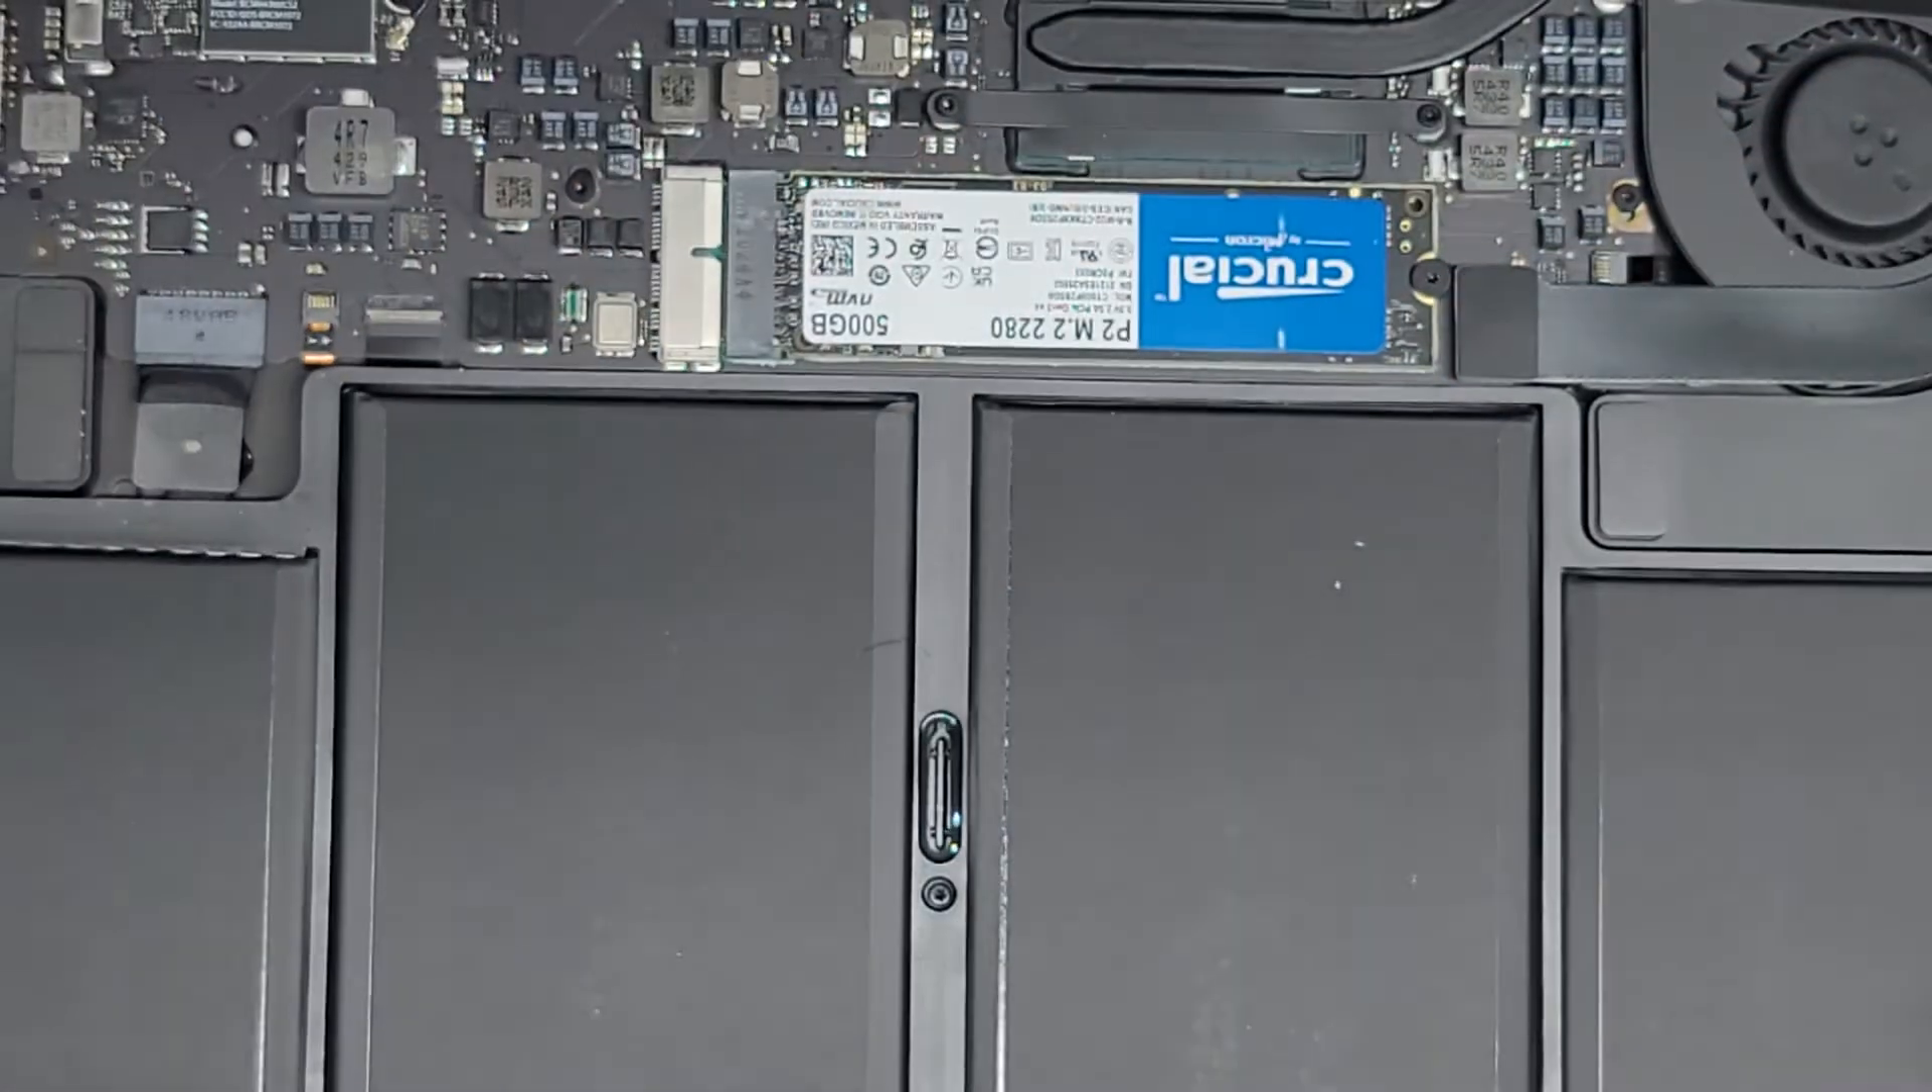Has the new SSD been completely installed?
Yes.